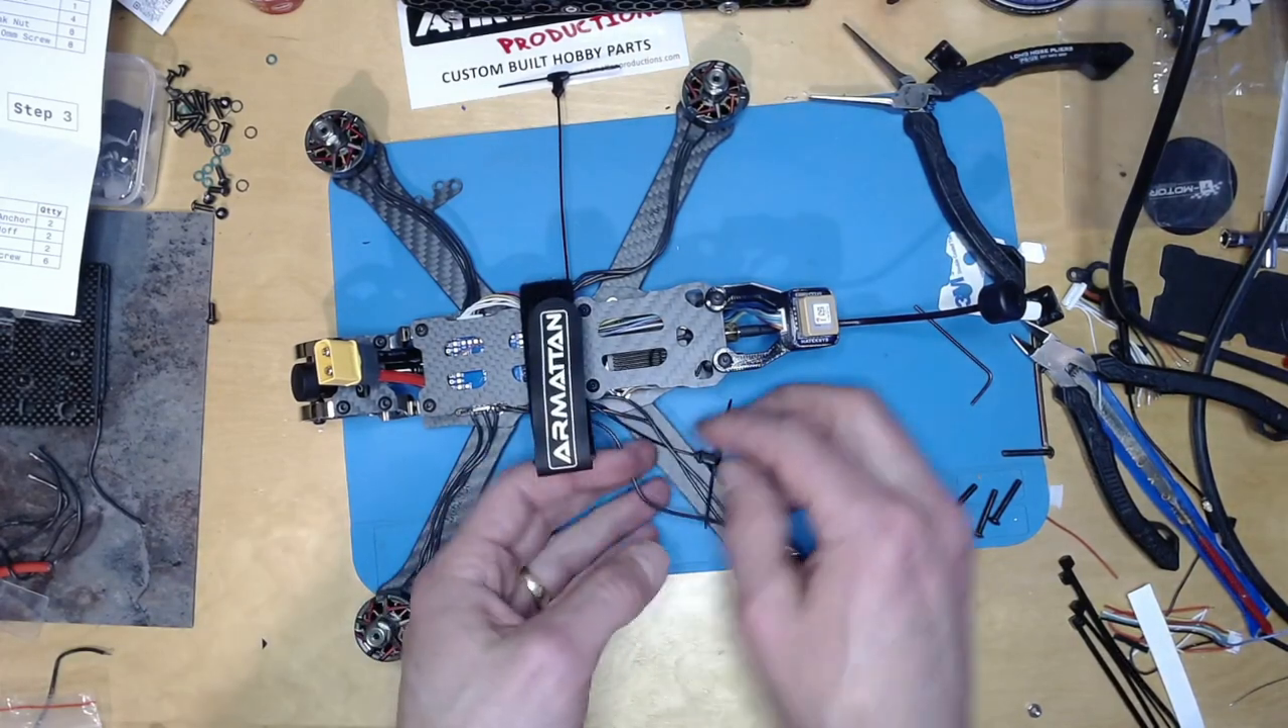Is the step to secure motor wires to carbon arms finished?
No.